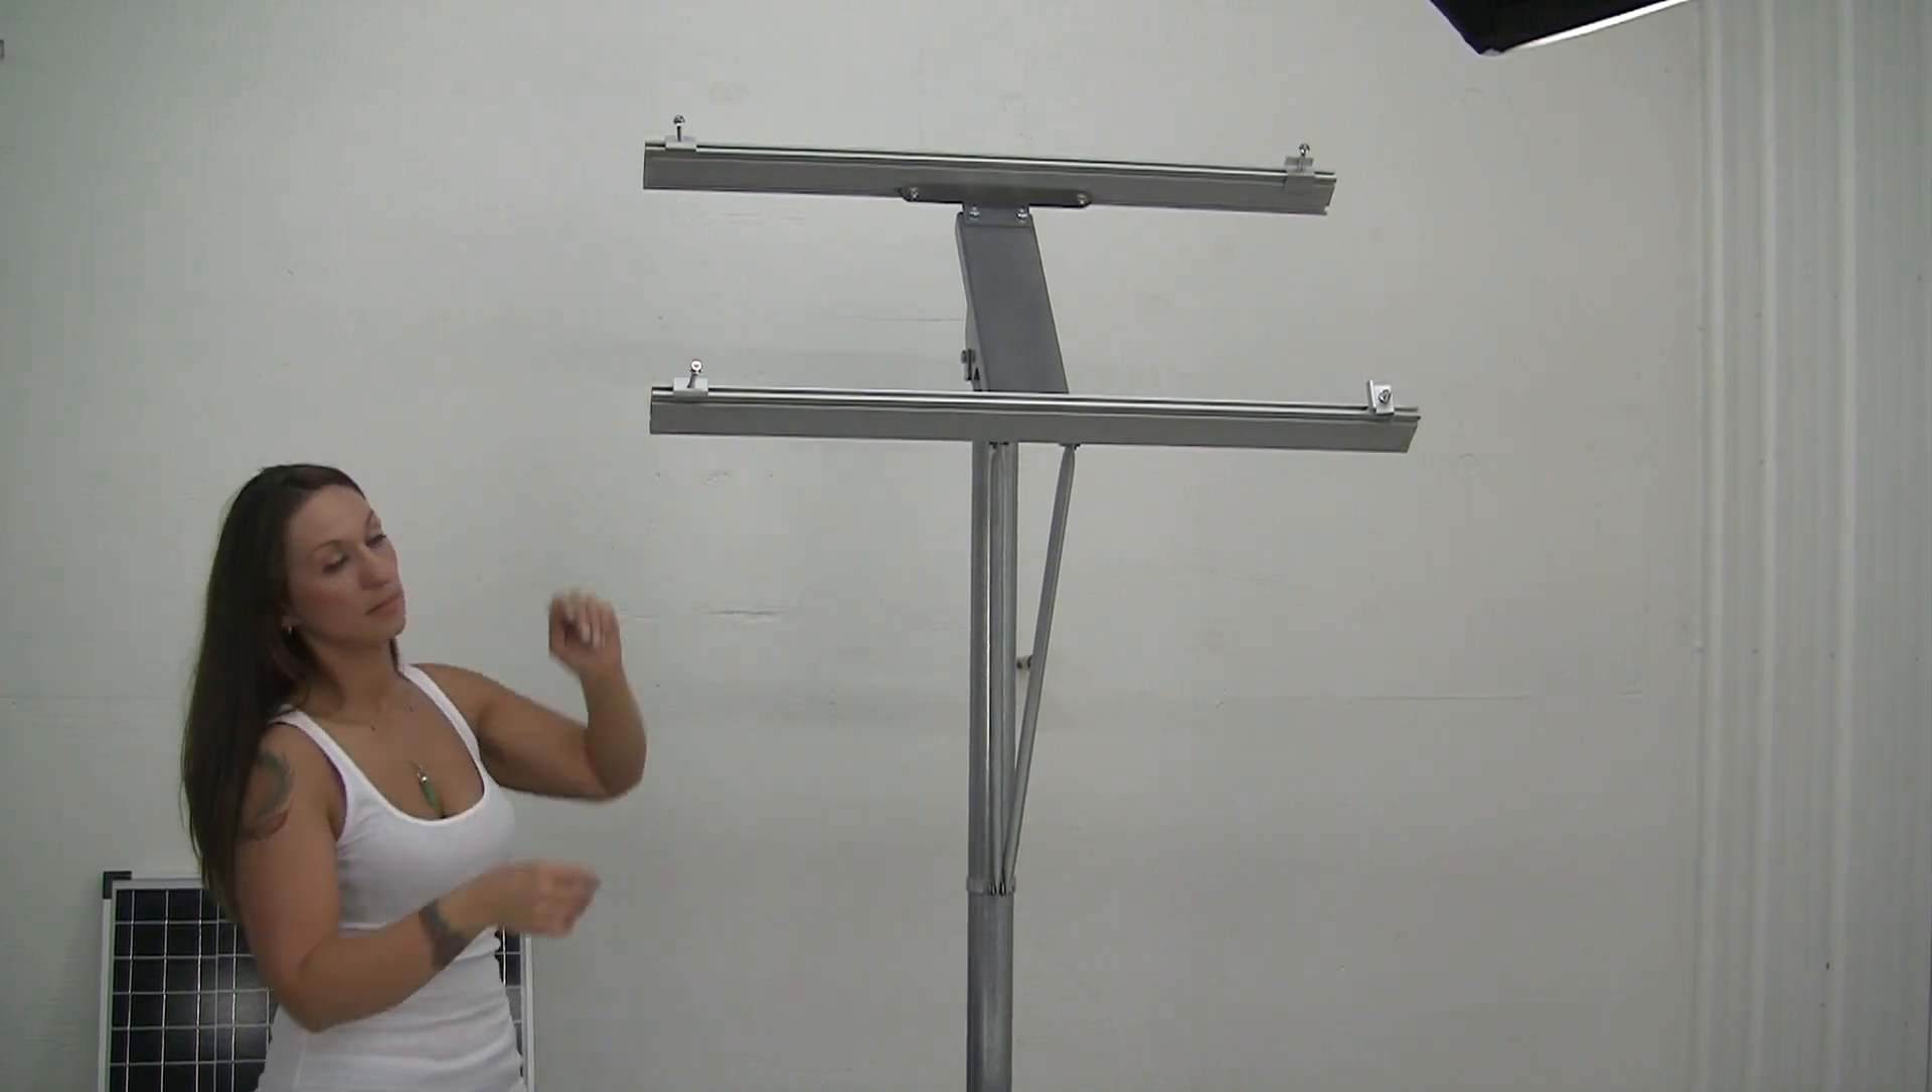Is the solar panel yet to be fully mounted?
Yes.